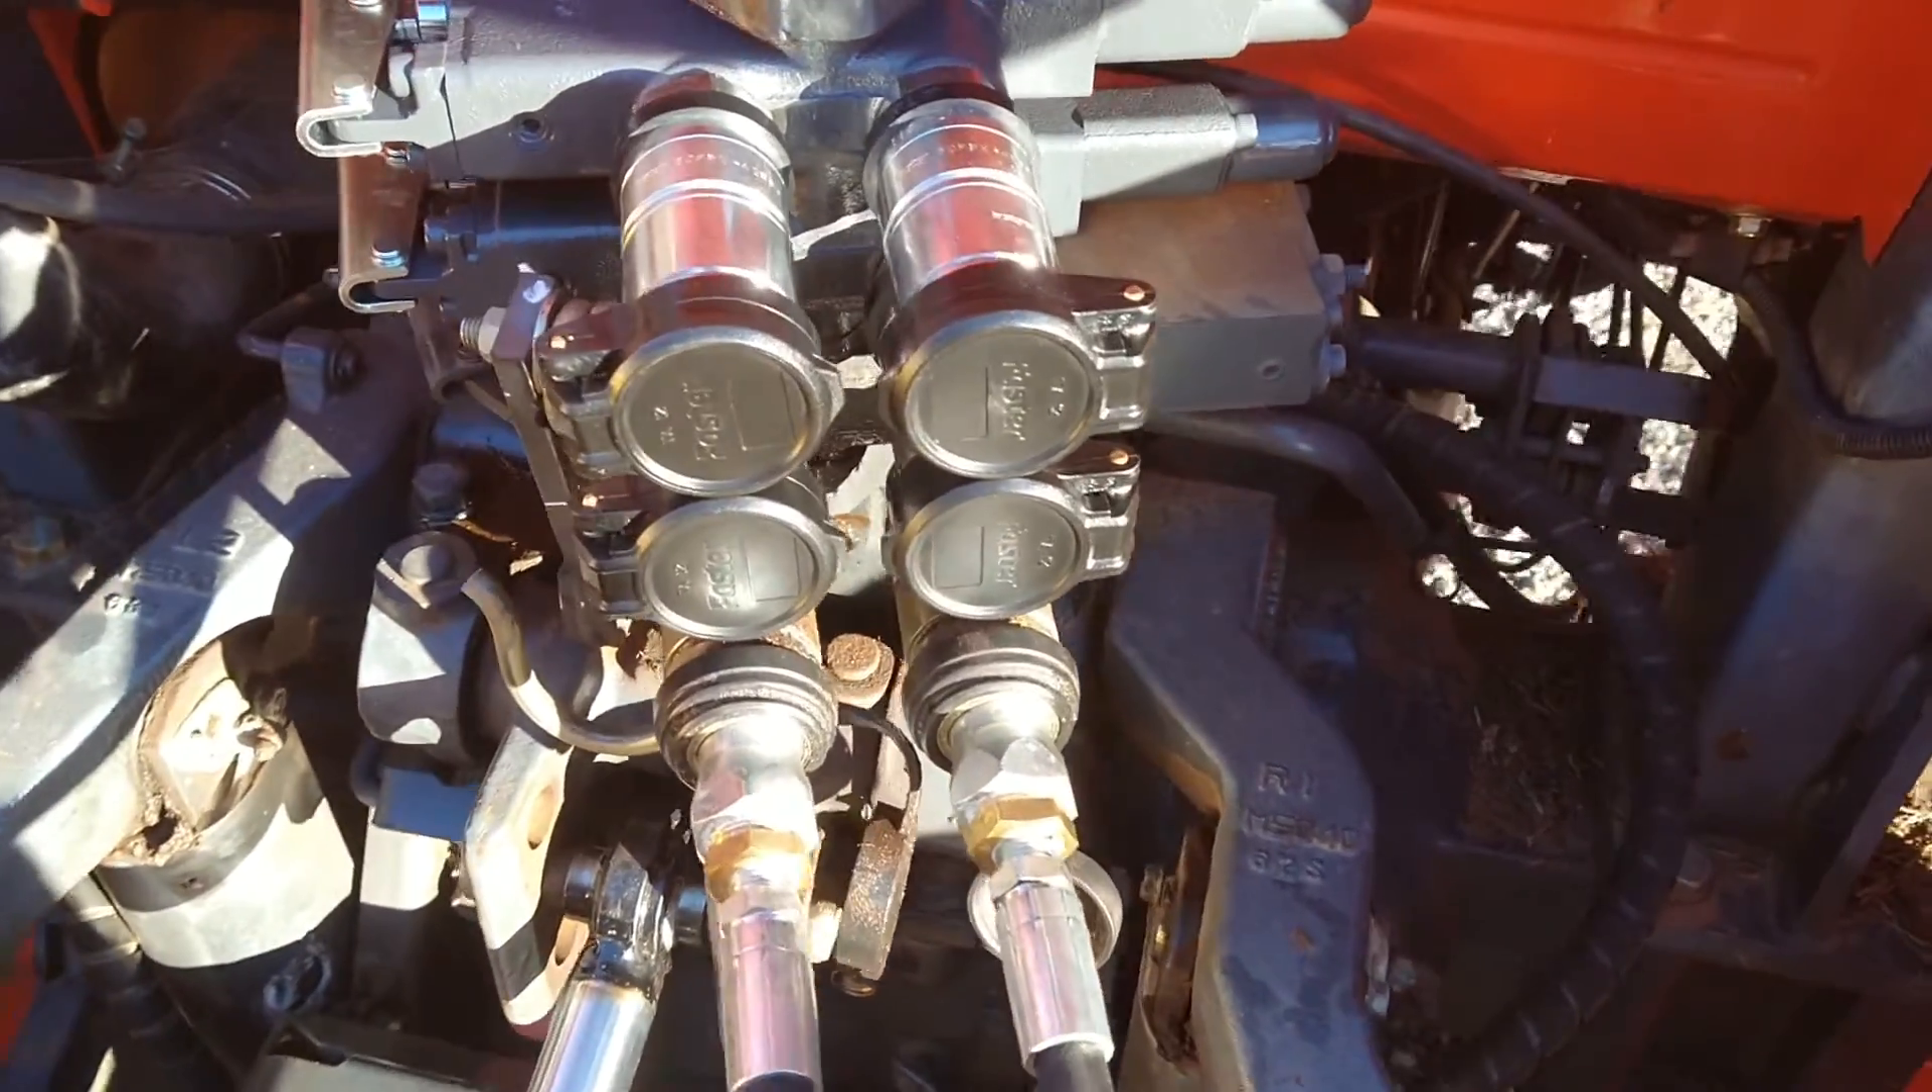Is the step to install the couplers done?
Yes.